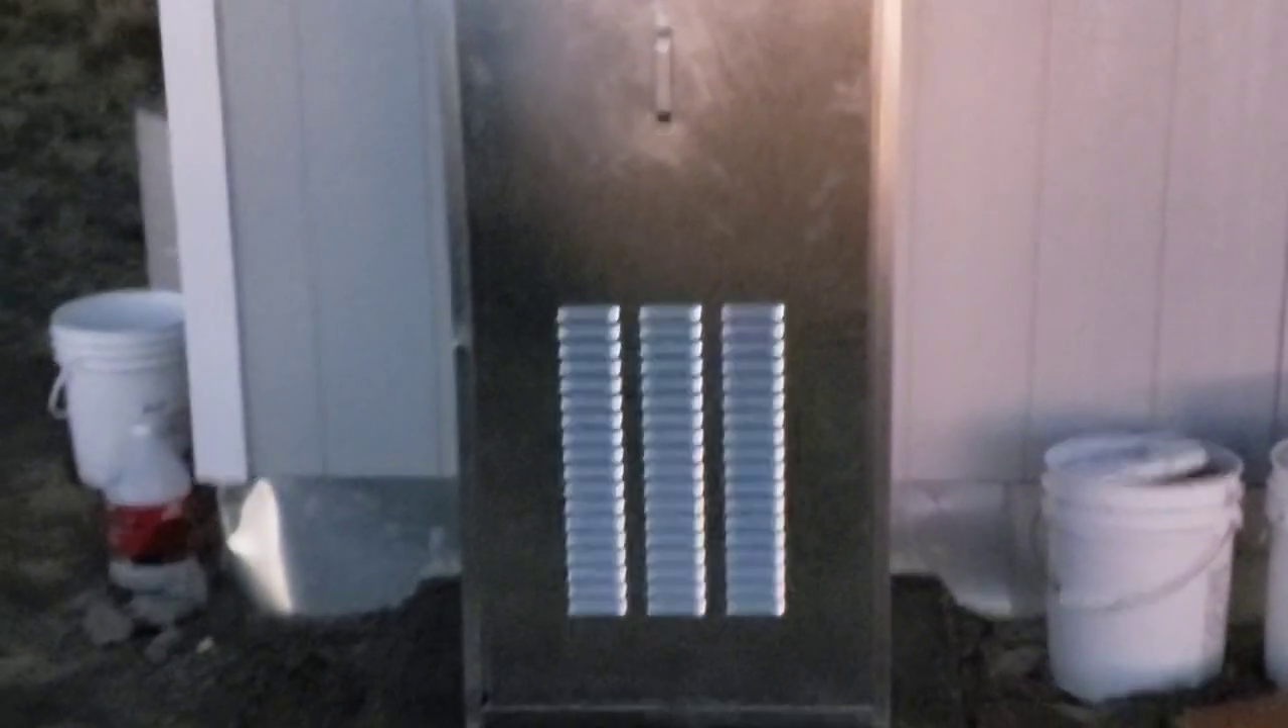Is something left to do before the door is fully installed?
No.